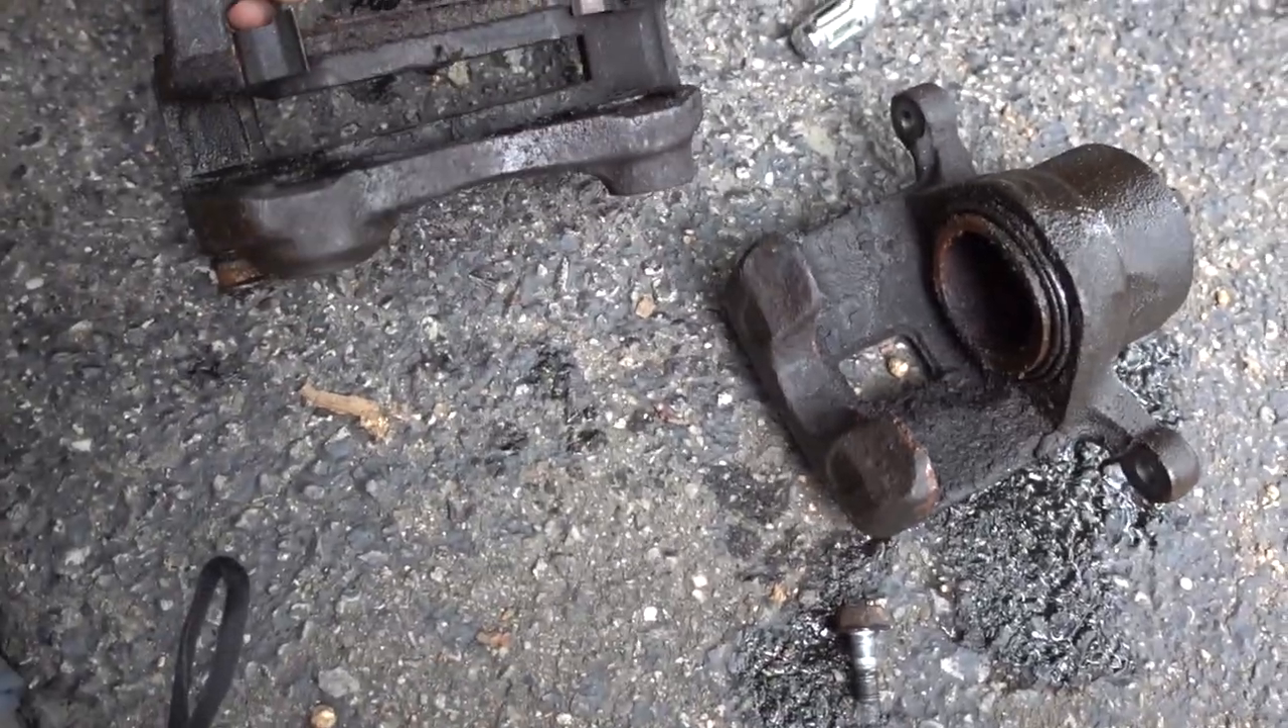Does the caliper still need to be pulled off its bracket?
No.